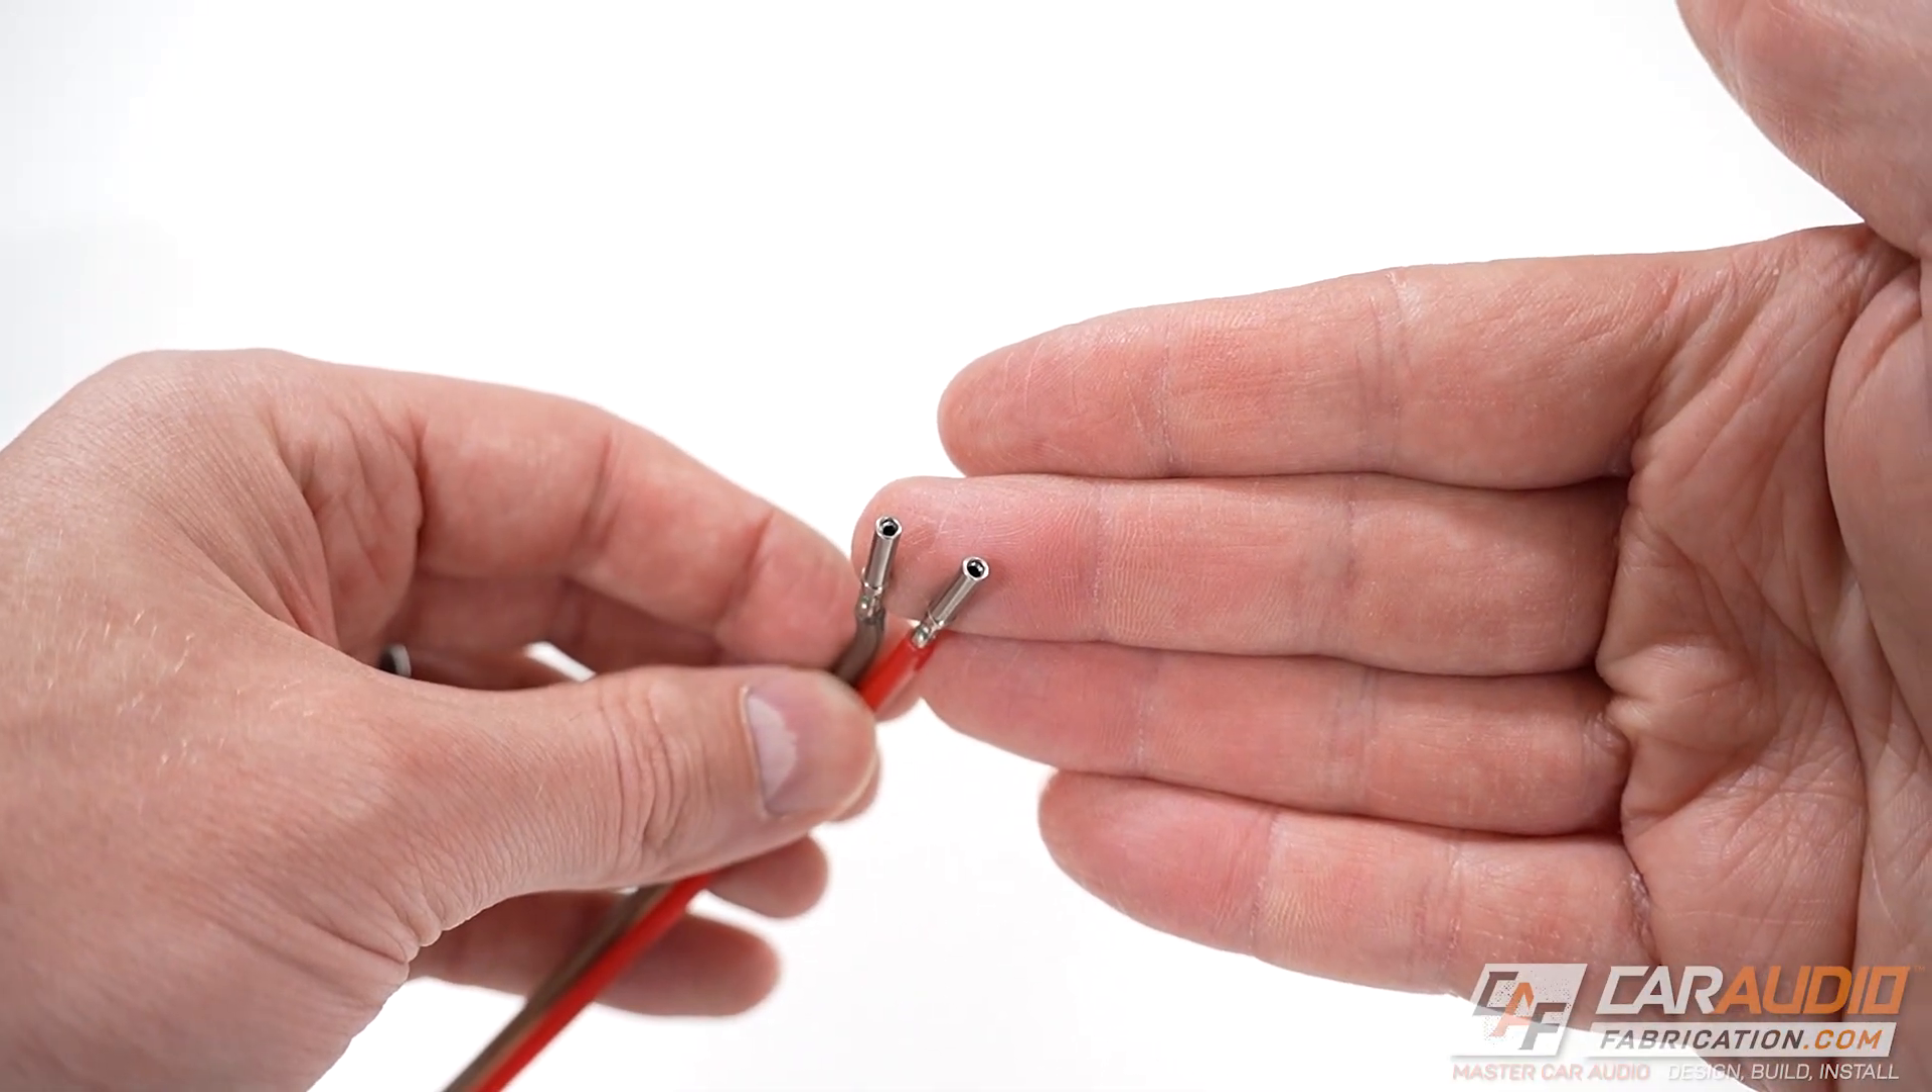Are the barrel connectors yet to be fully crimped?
No.